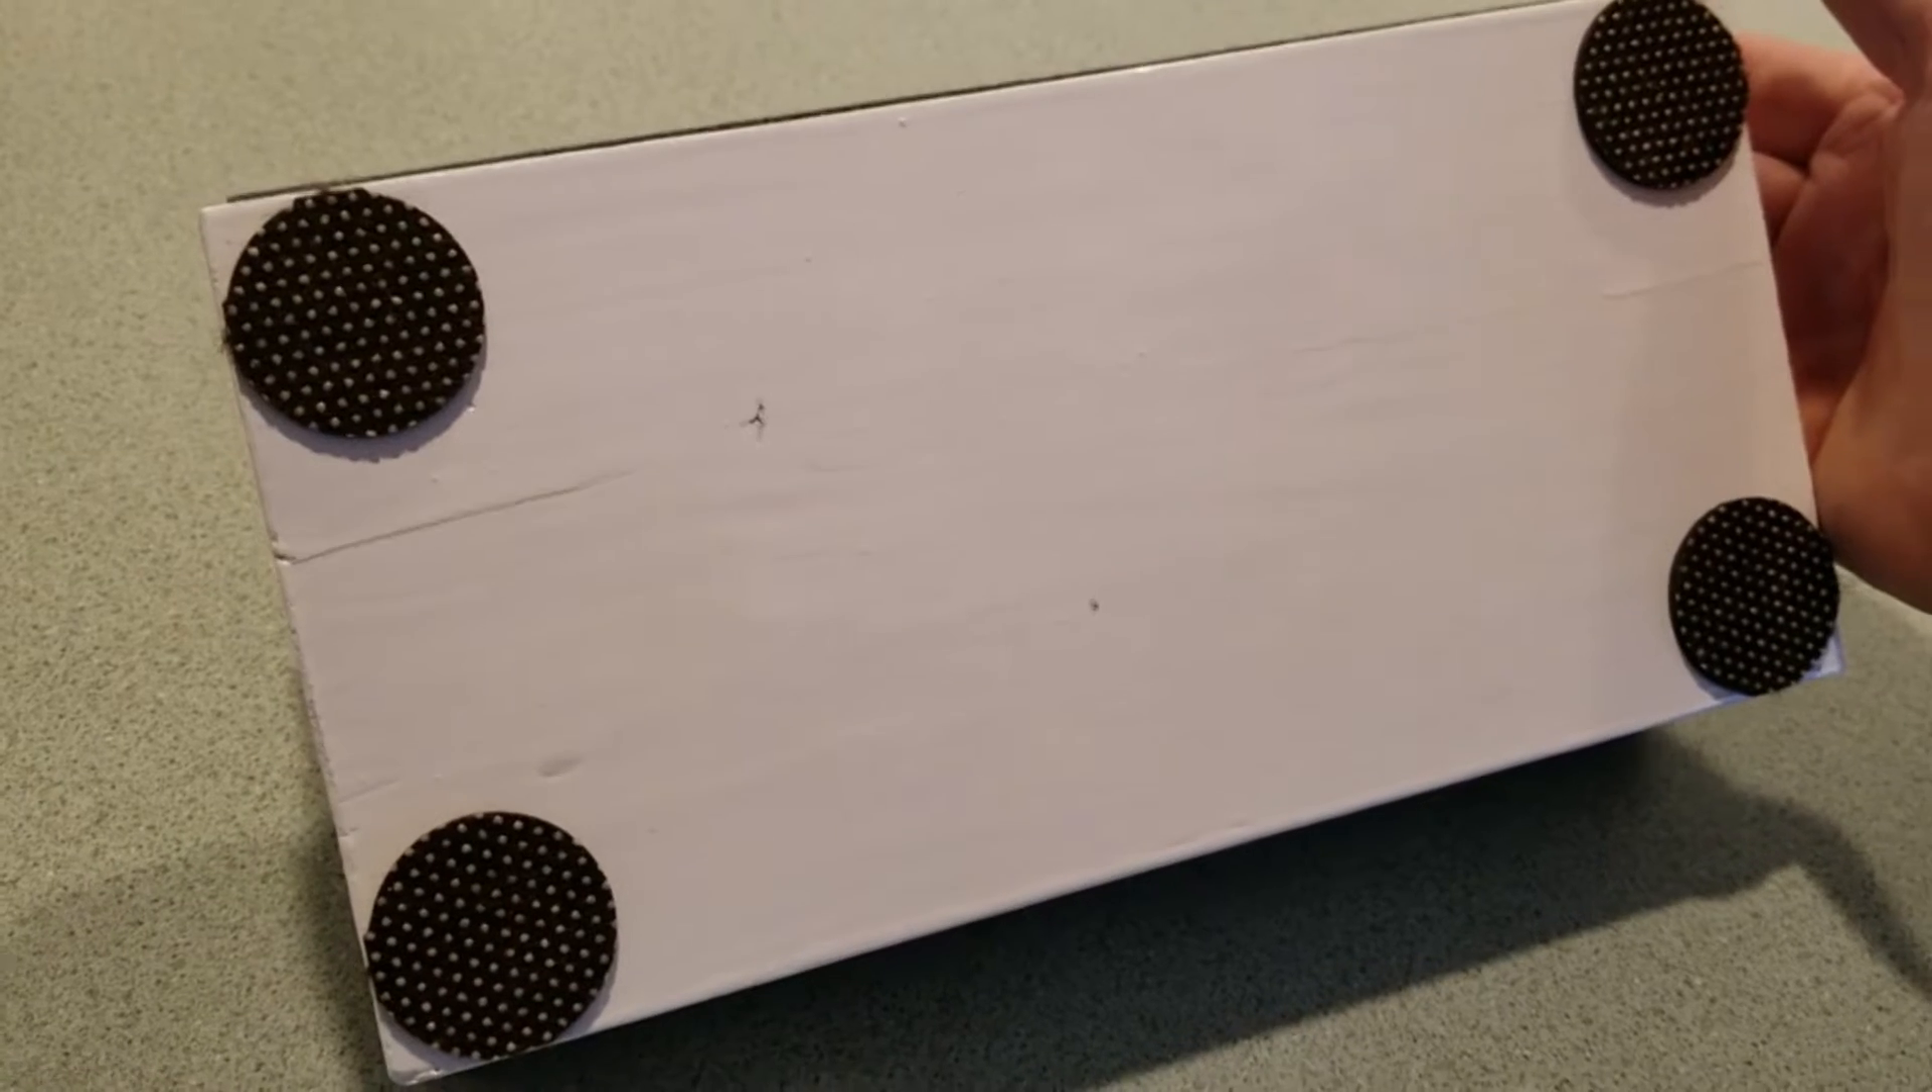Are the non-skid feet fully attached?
Yes.